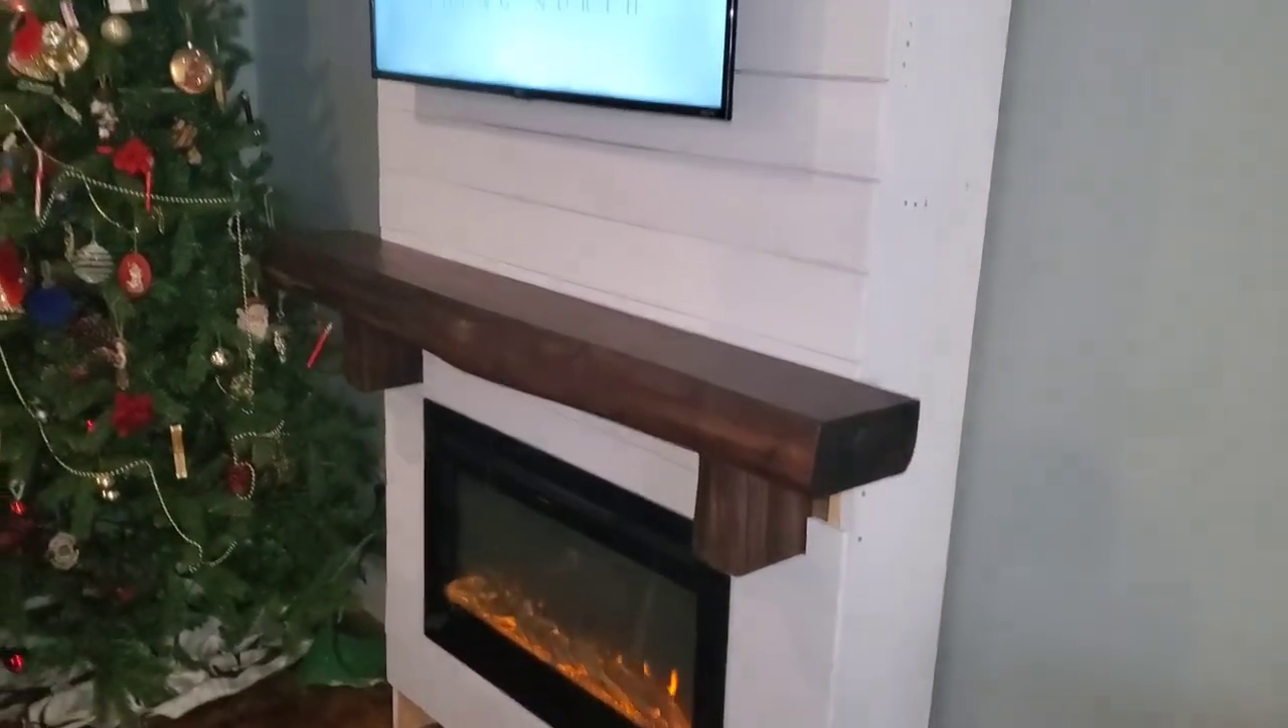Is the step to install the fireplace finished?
Yes.